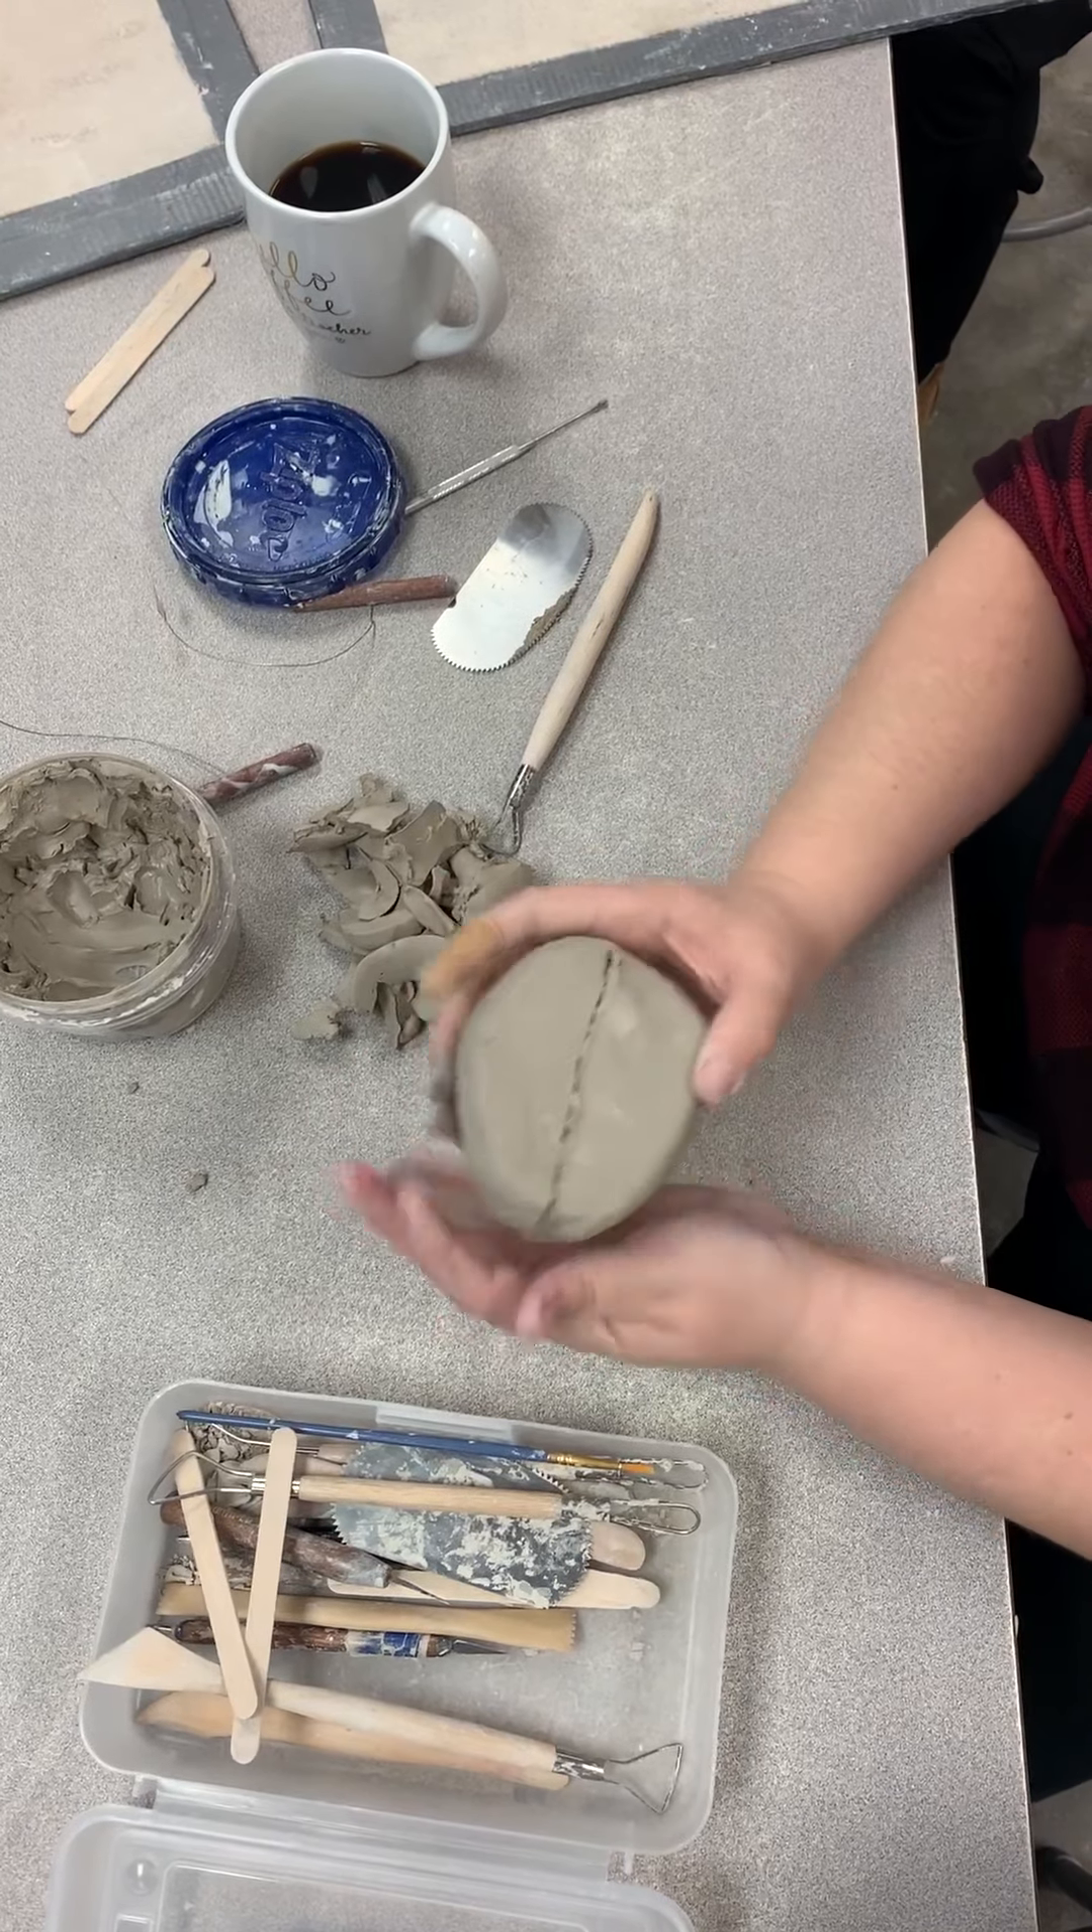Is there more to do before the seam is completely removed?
Yes.